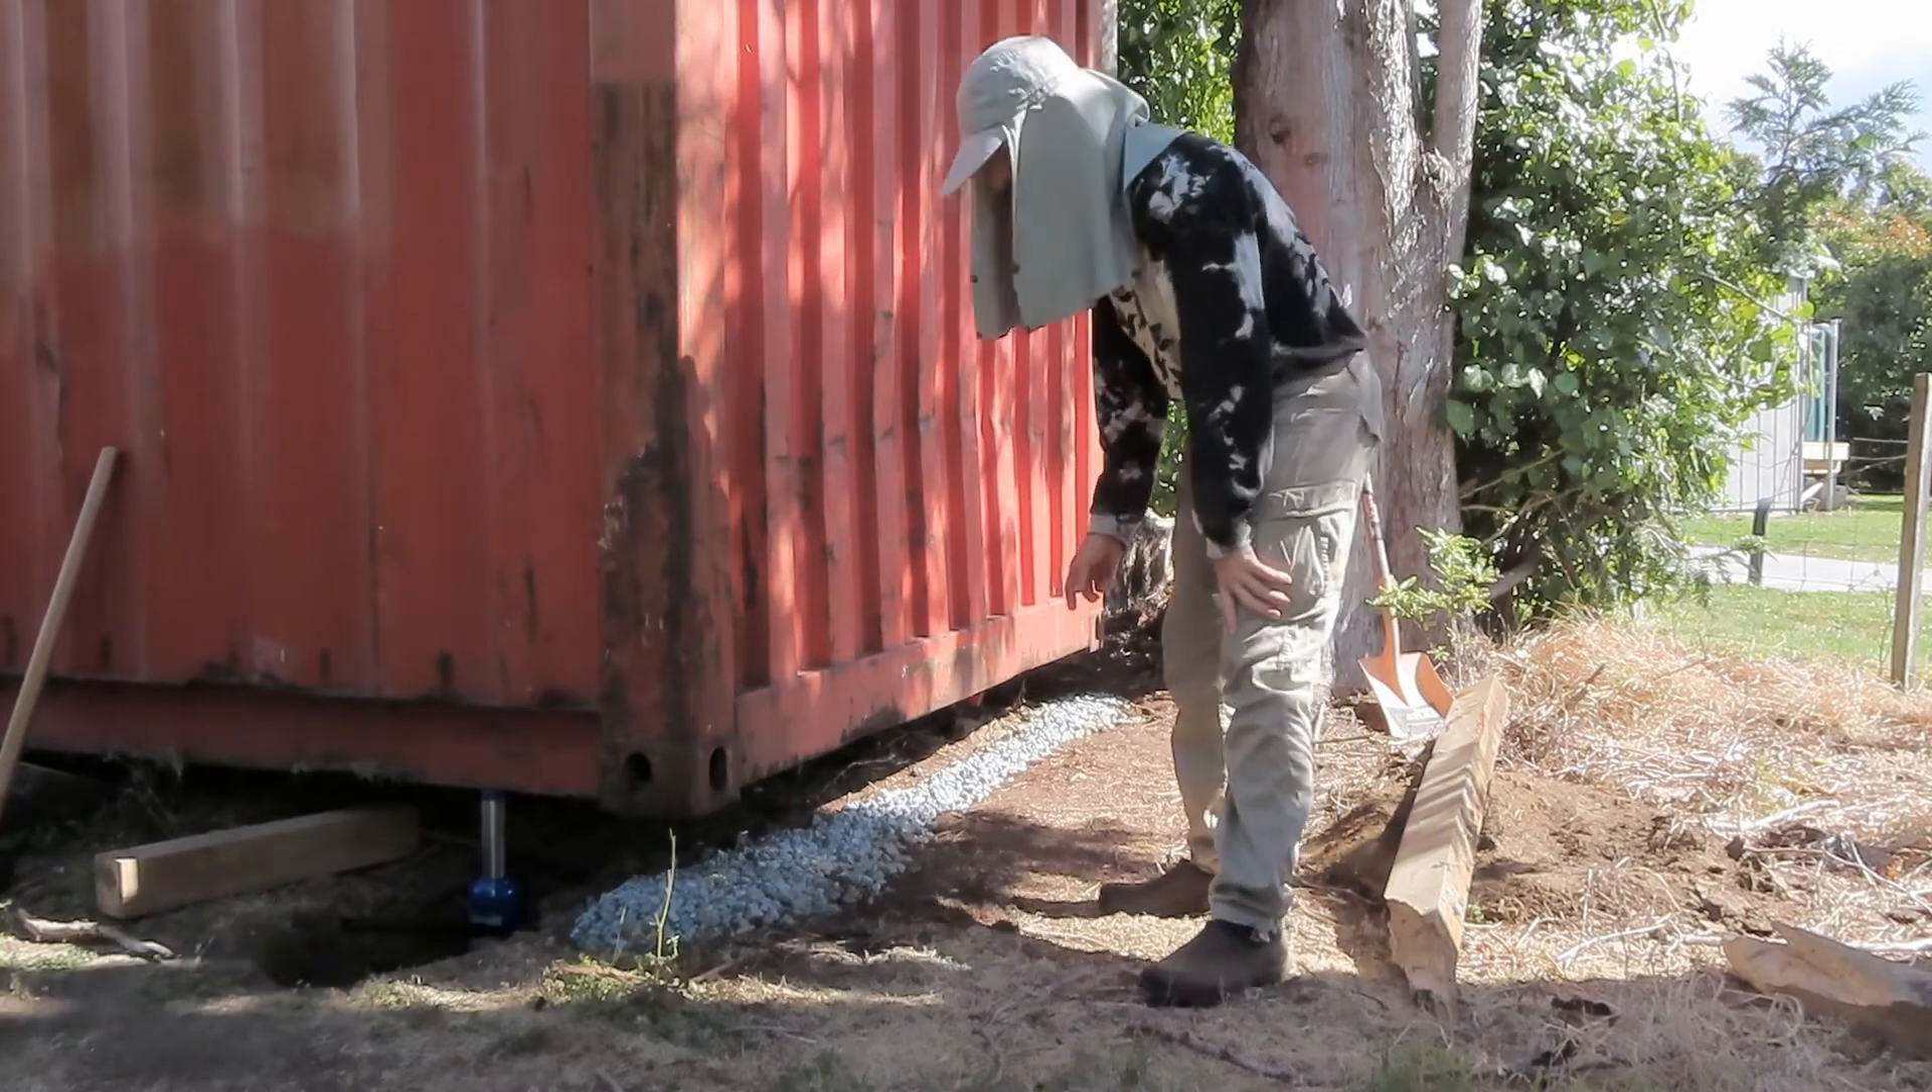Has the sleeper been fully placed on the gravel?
No.